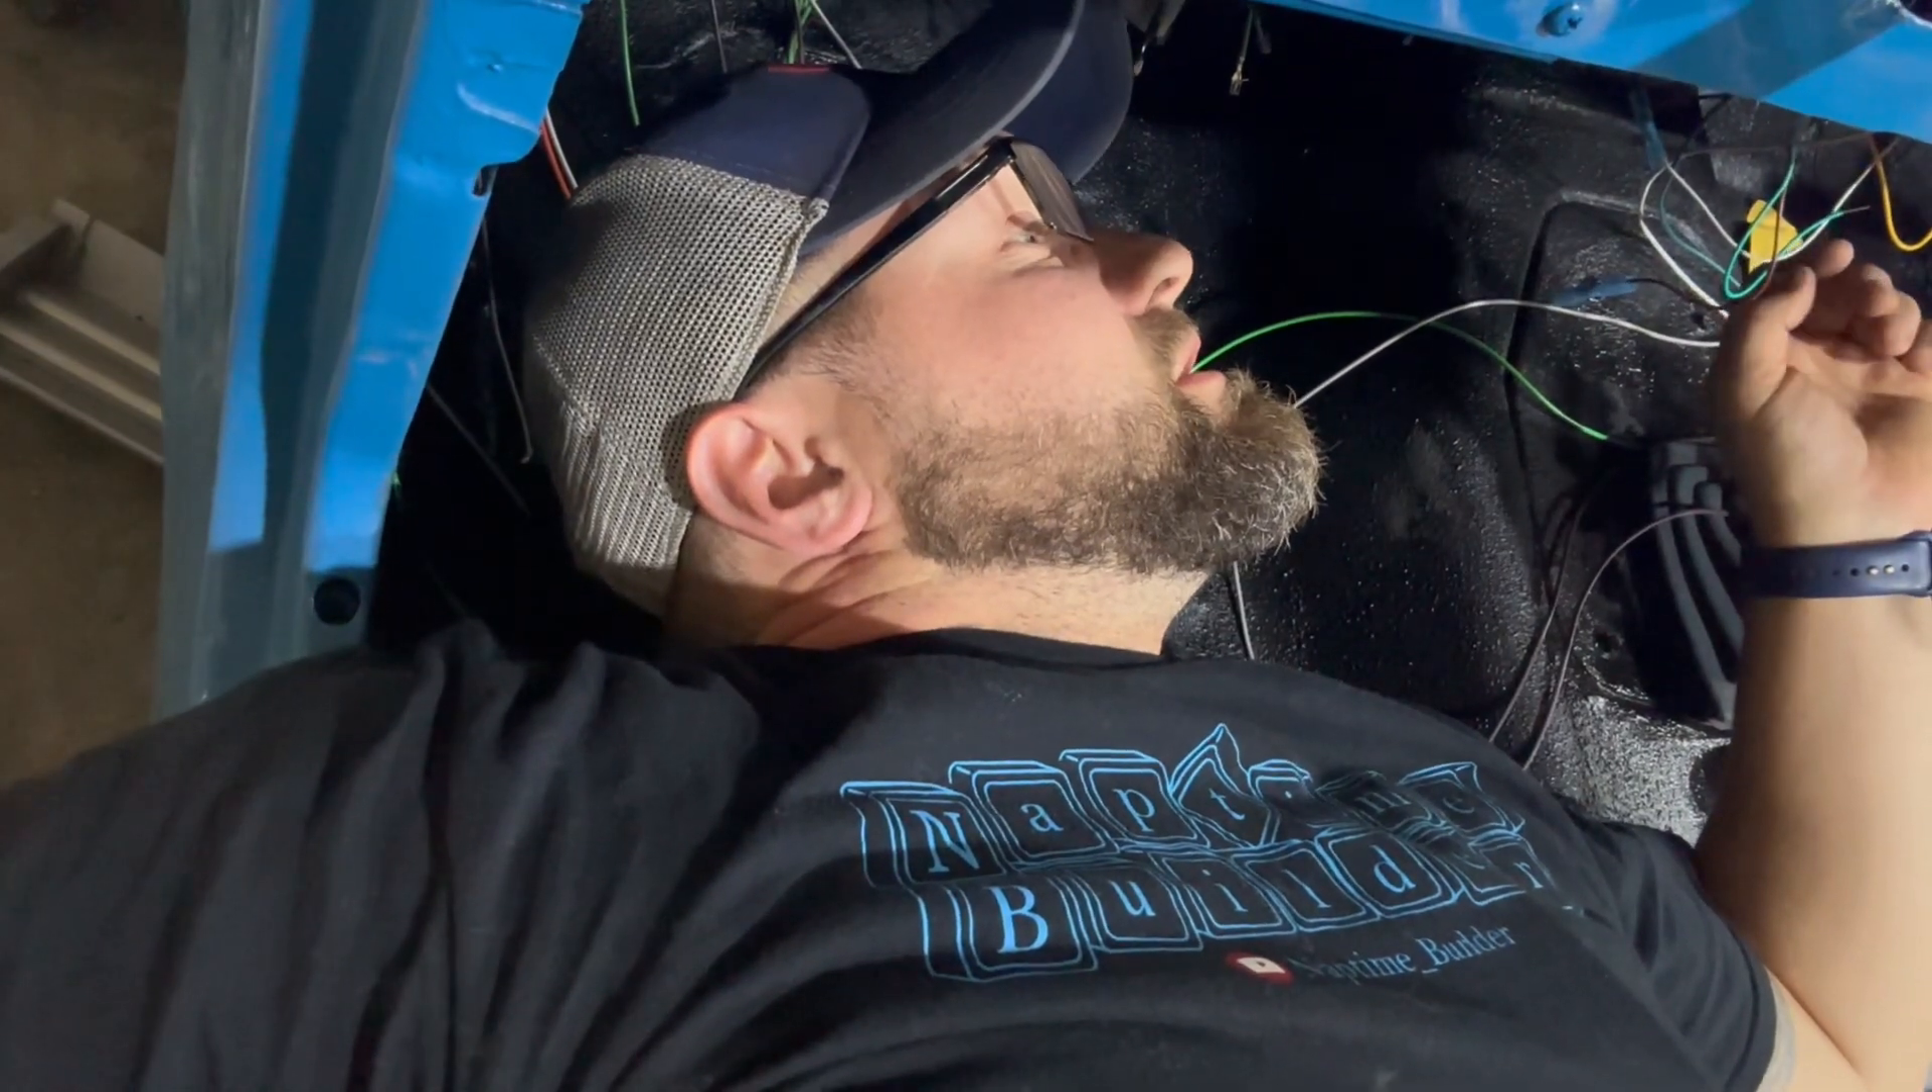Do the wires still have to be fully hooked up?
Yes.